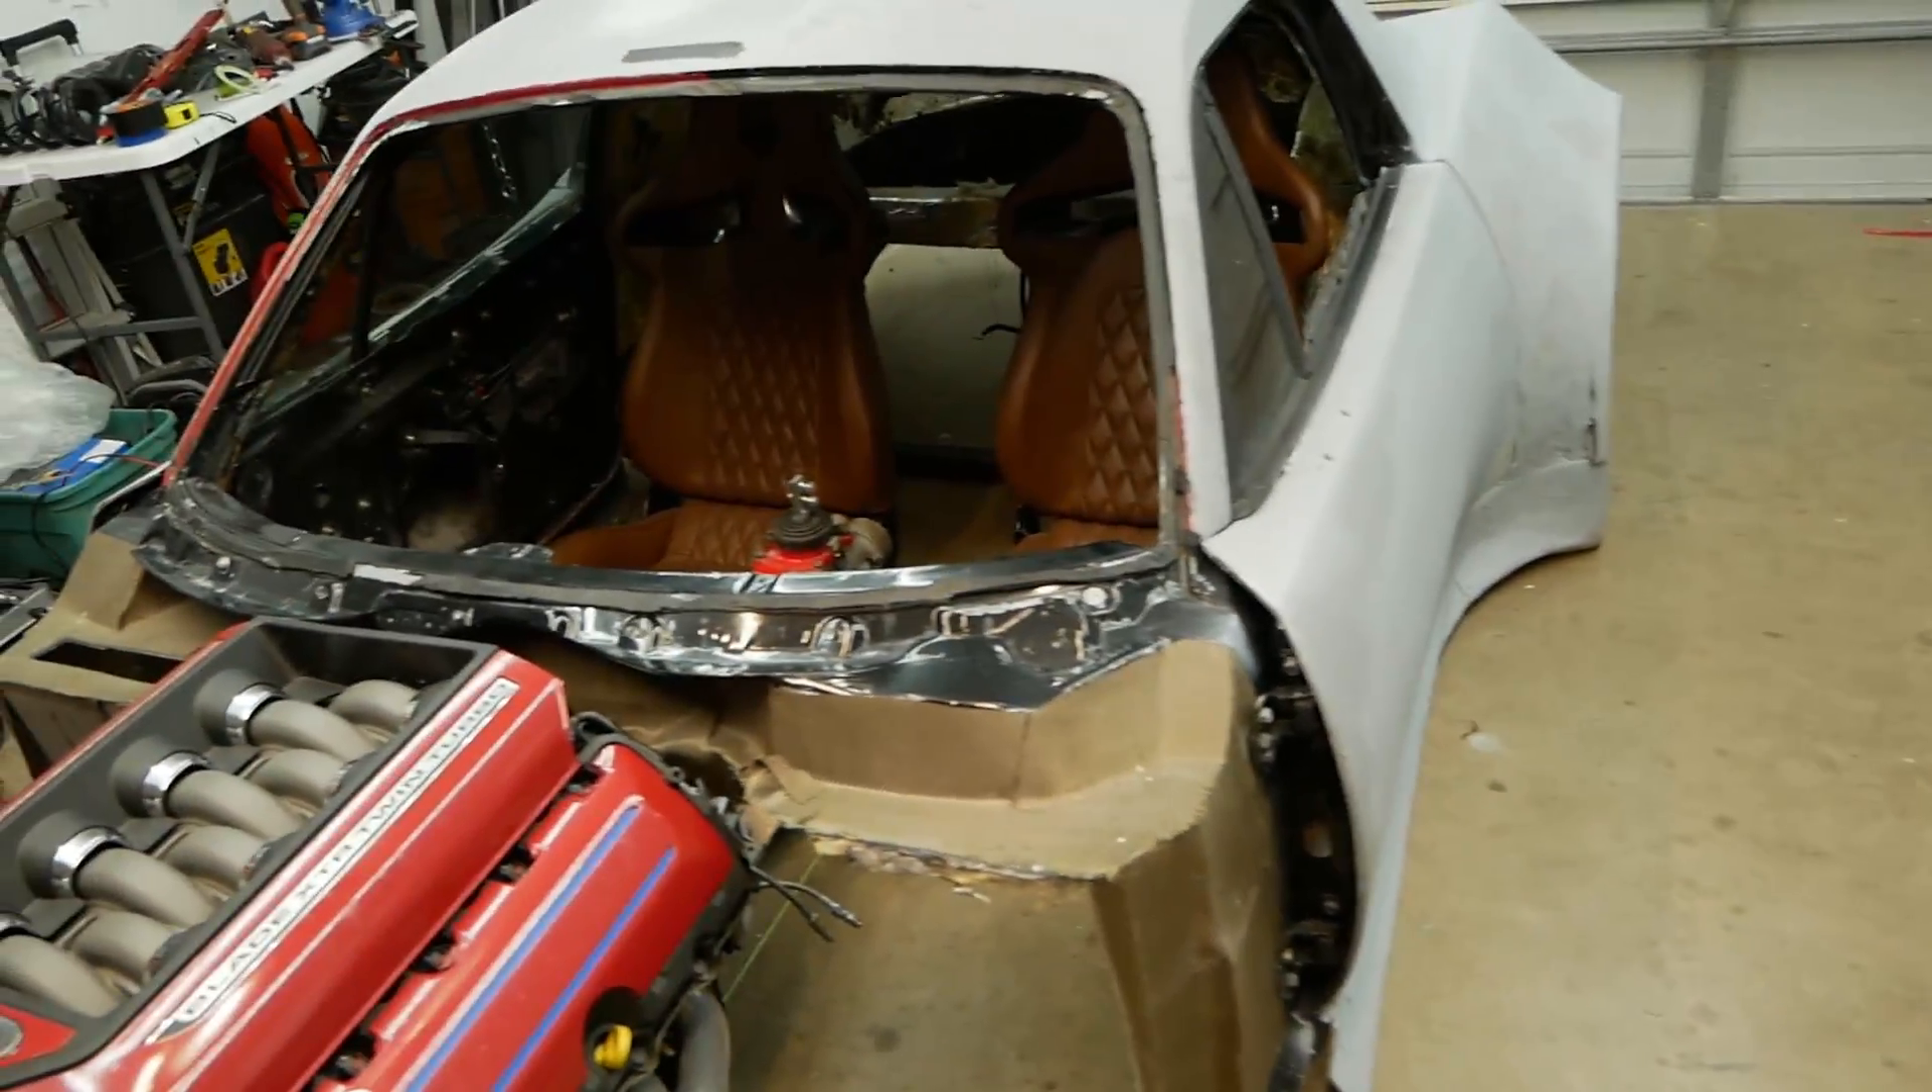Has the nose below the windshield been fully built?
No.